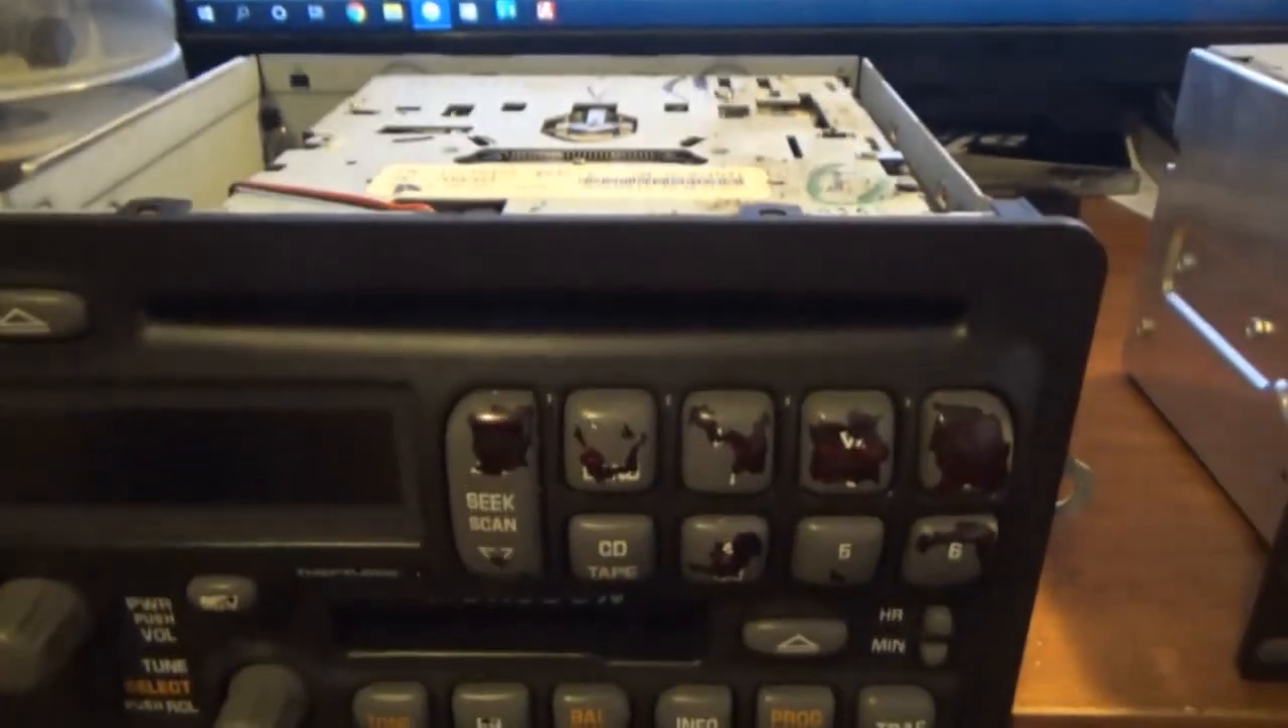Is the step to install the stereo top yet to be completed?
Yes.